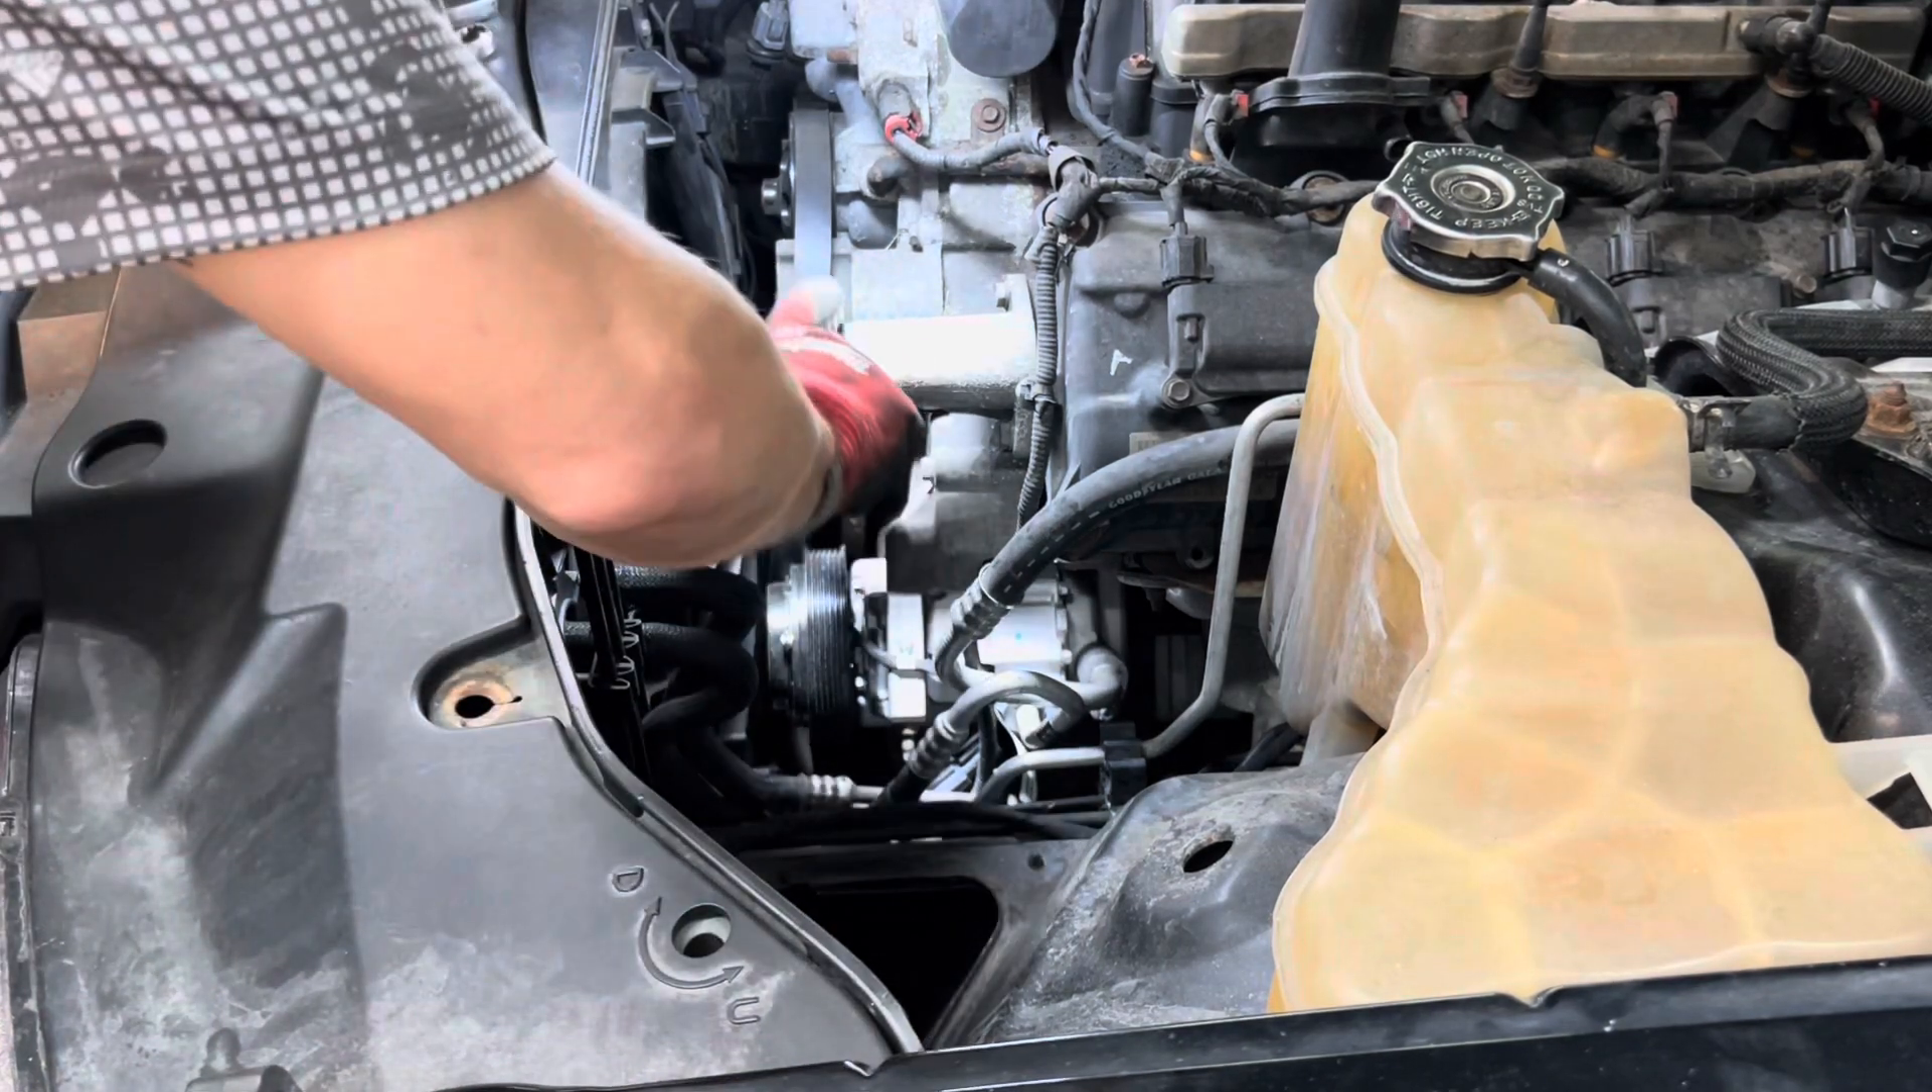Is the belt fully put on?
No.